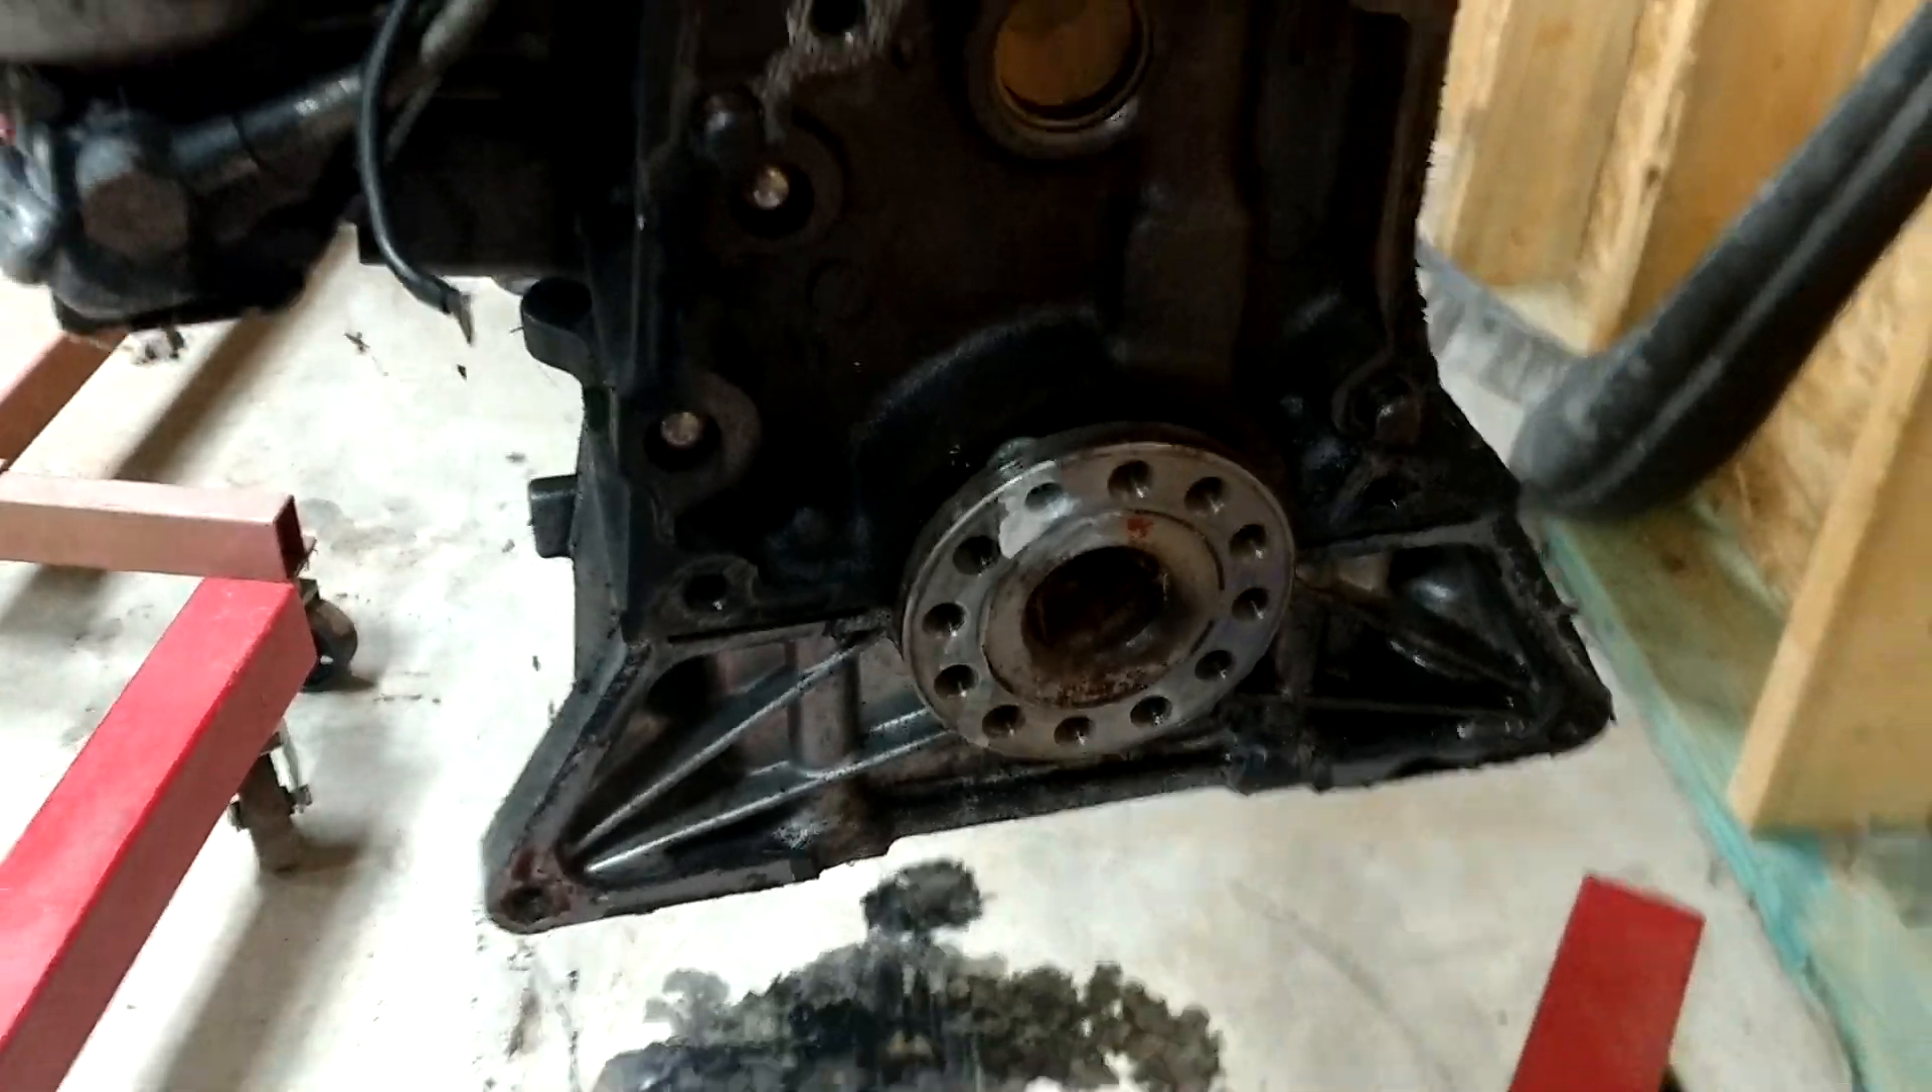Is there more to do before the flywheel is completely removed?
No.